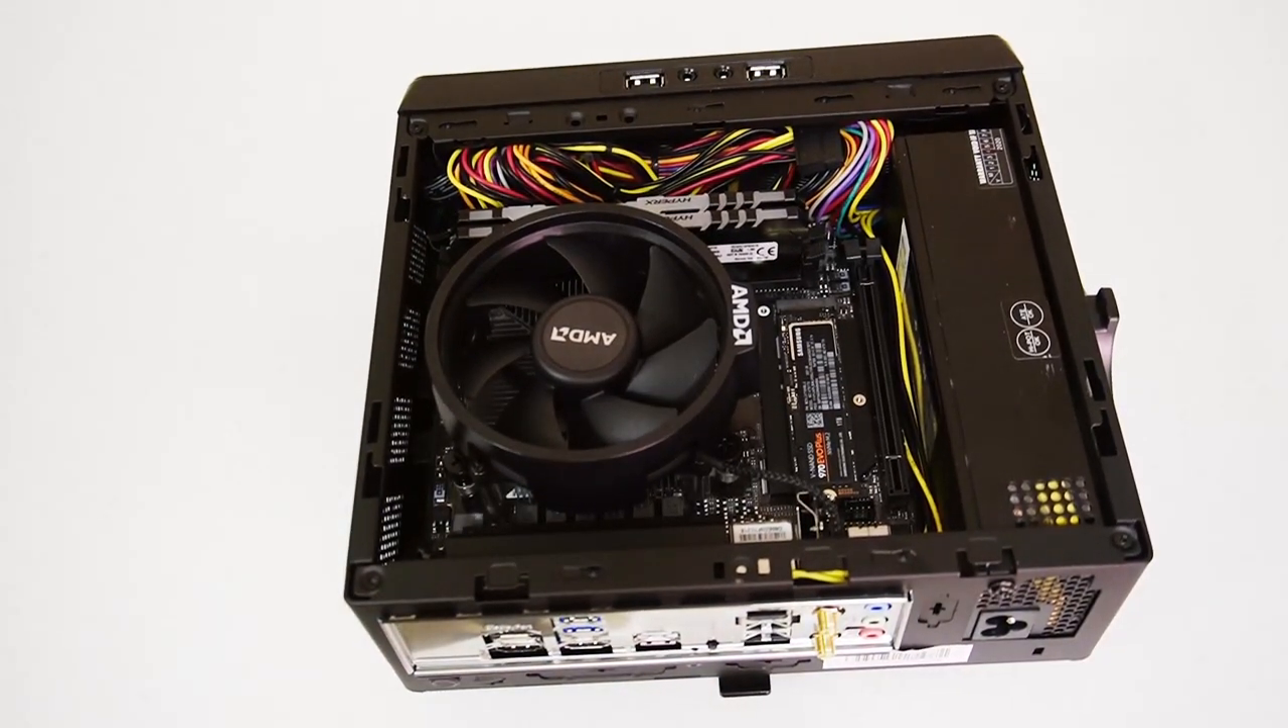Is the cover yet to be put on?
Yes.